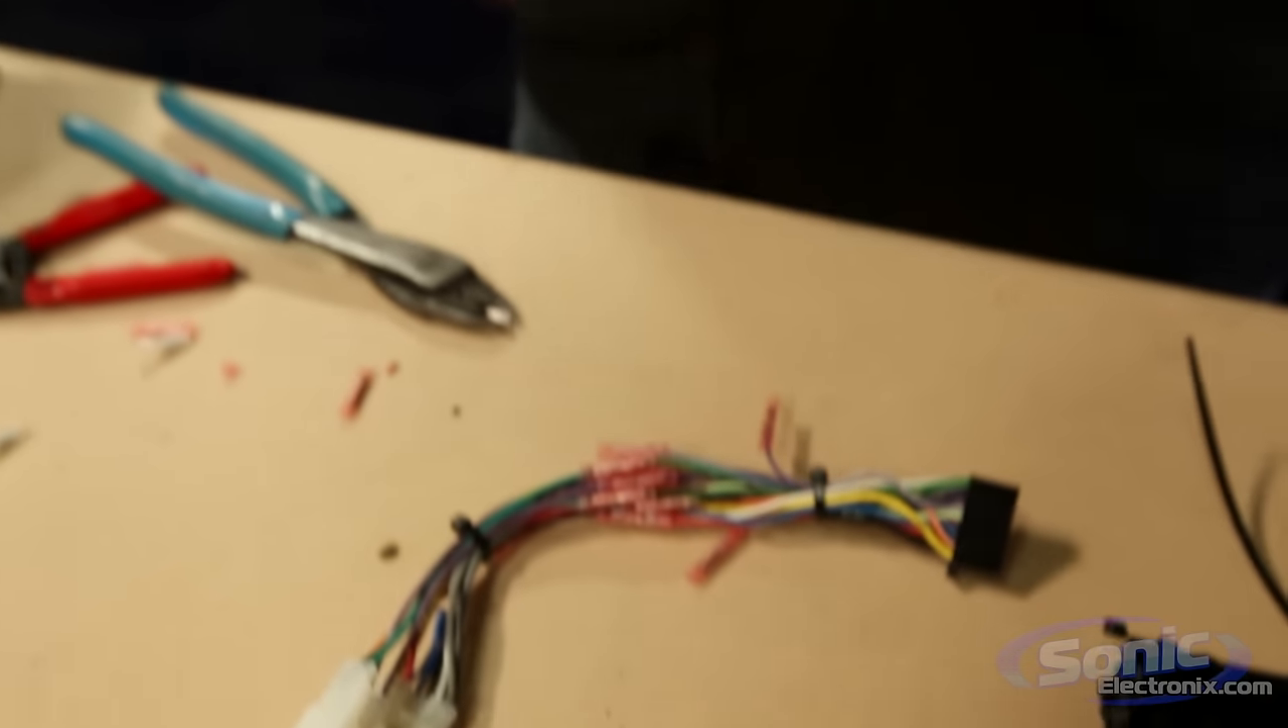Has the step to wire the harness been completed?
Yes.